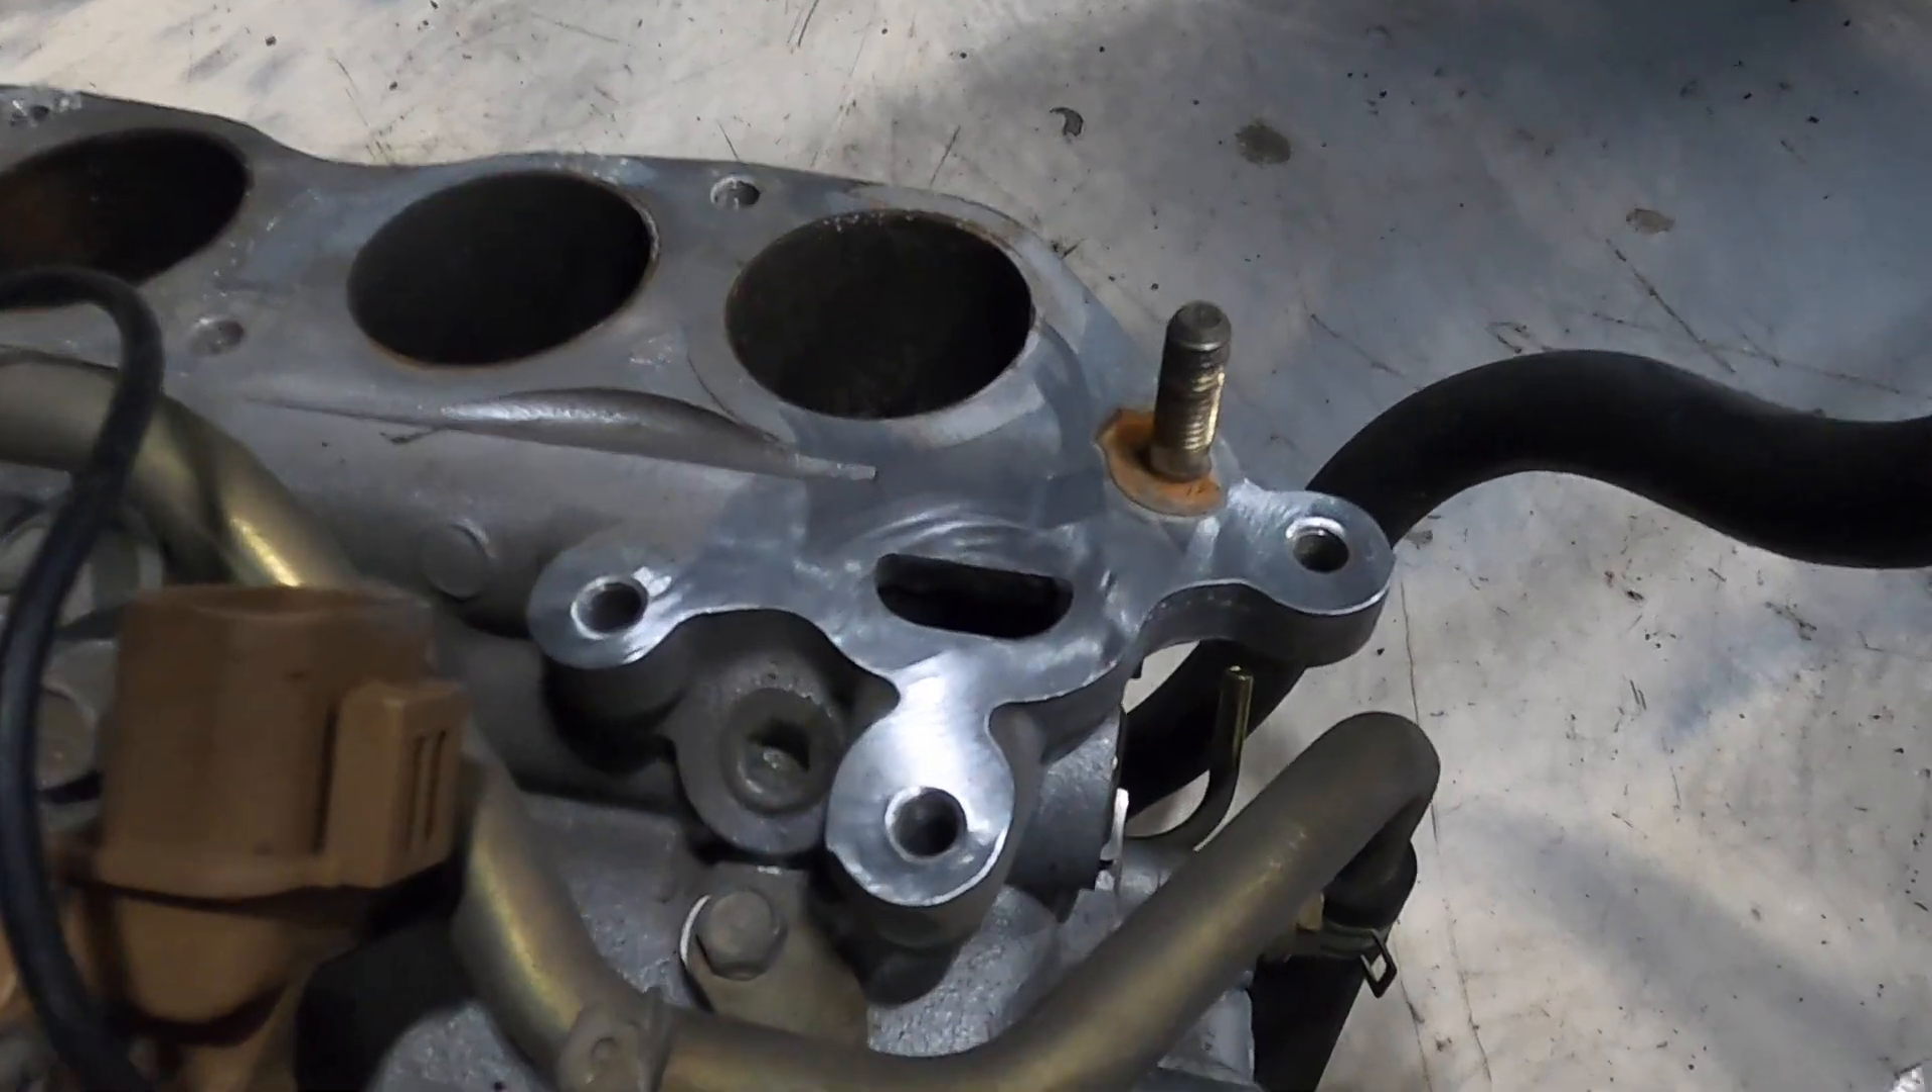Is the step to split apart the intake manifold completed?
Yes.